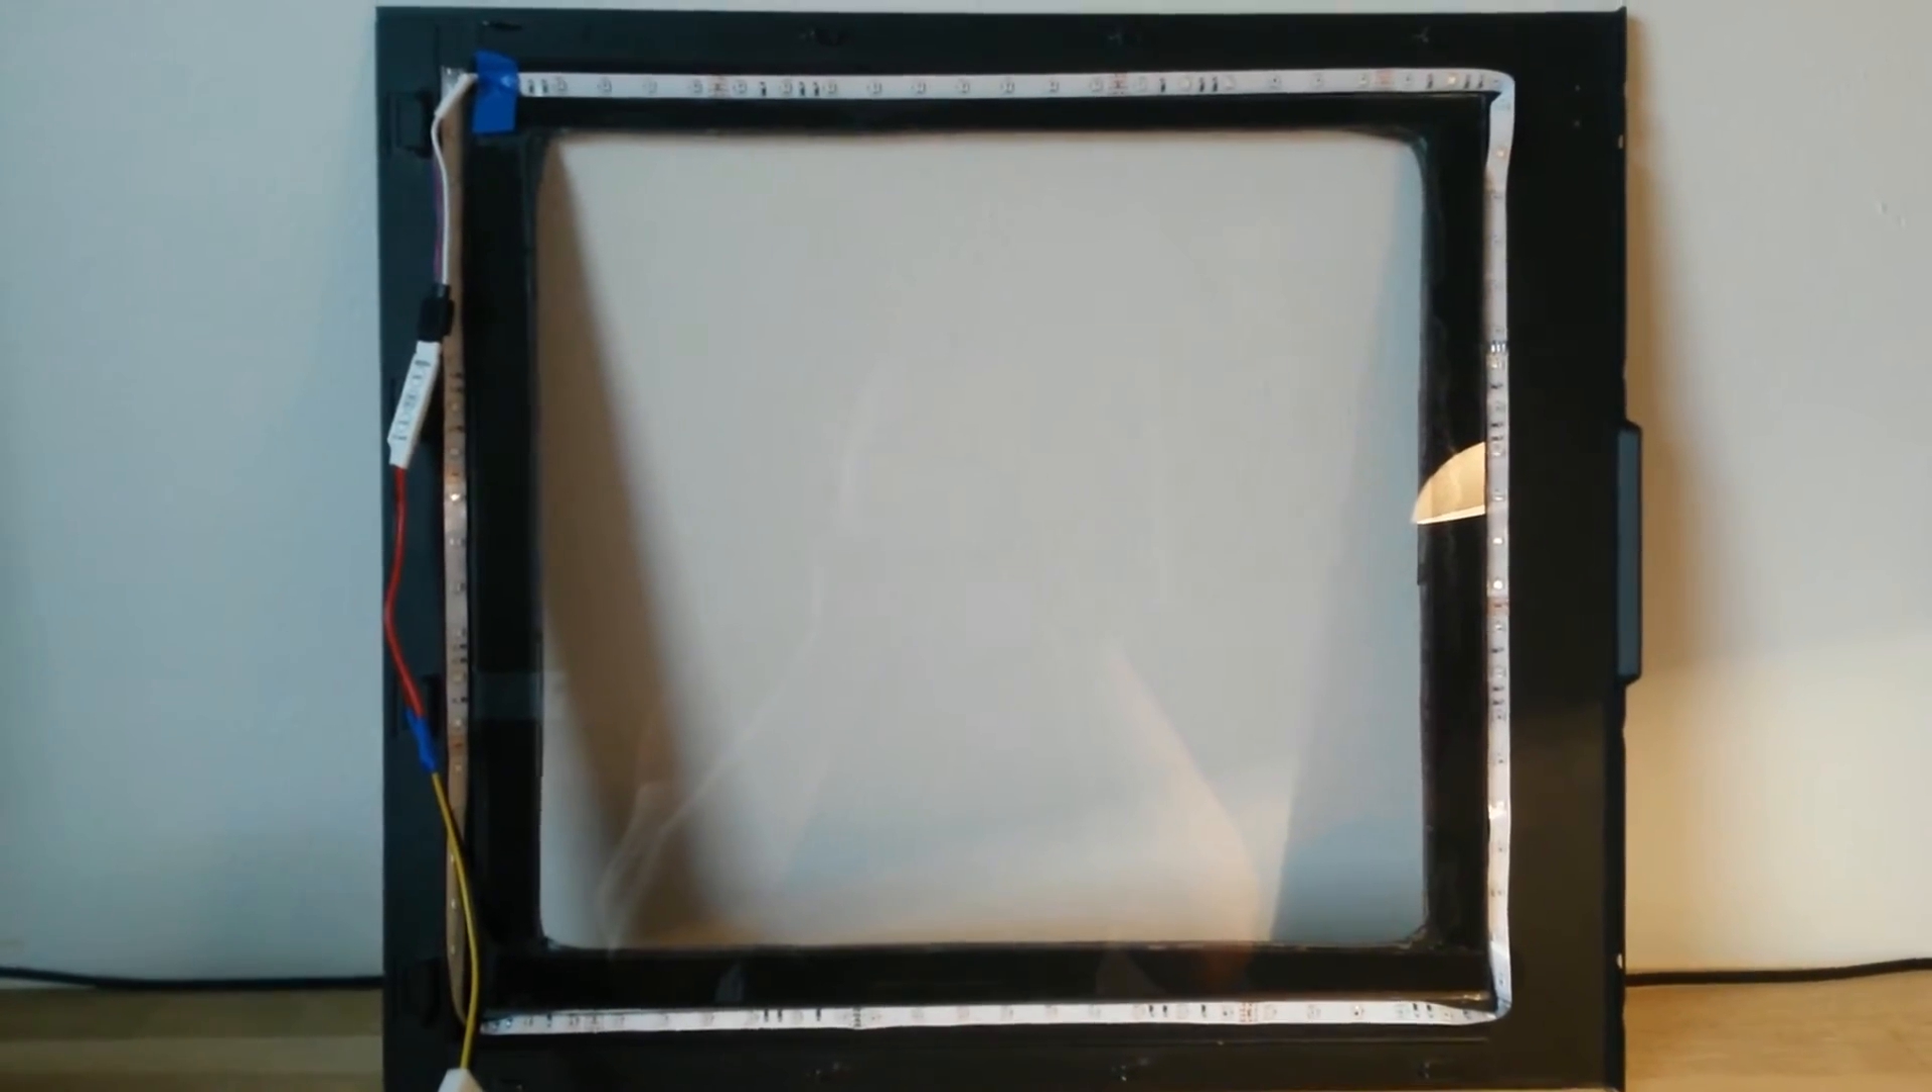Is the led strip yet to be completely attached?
No.